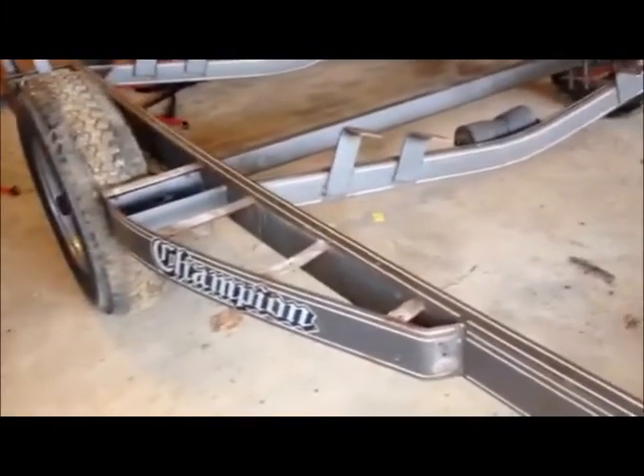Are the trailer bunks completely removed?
Yes.